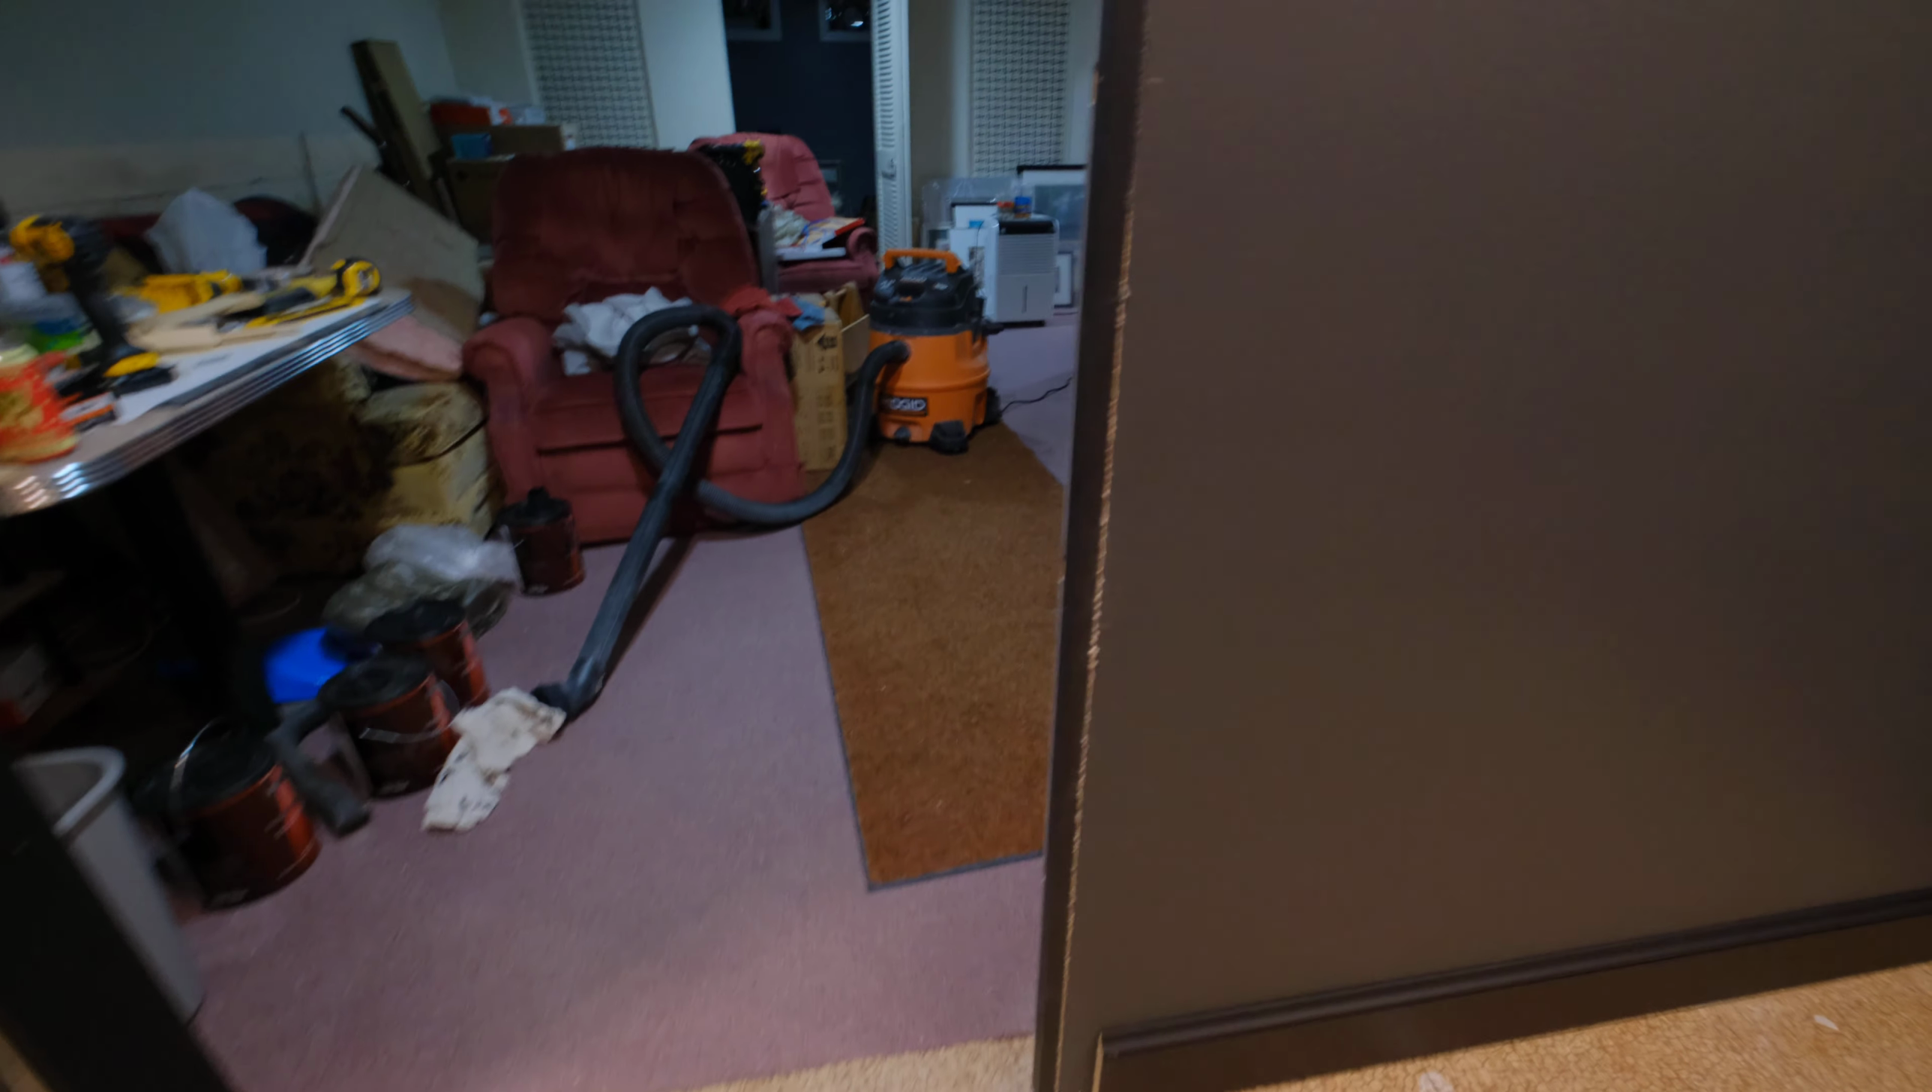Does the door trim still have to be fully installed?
Yes.